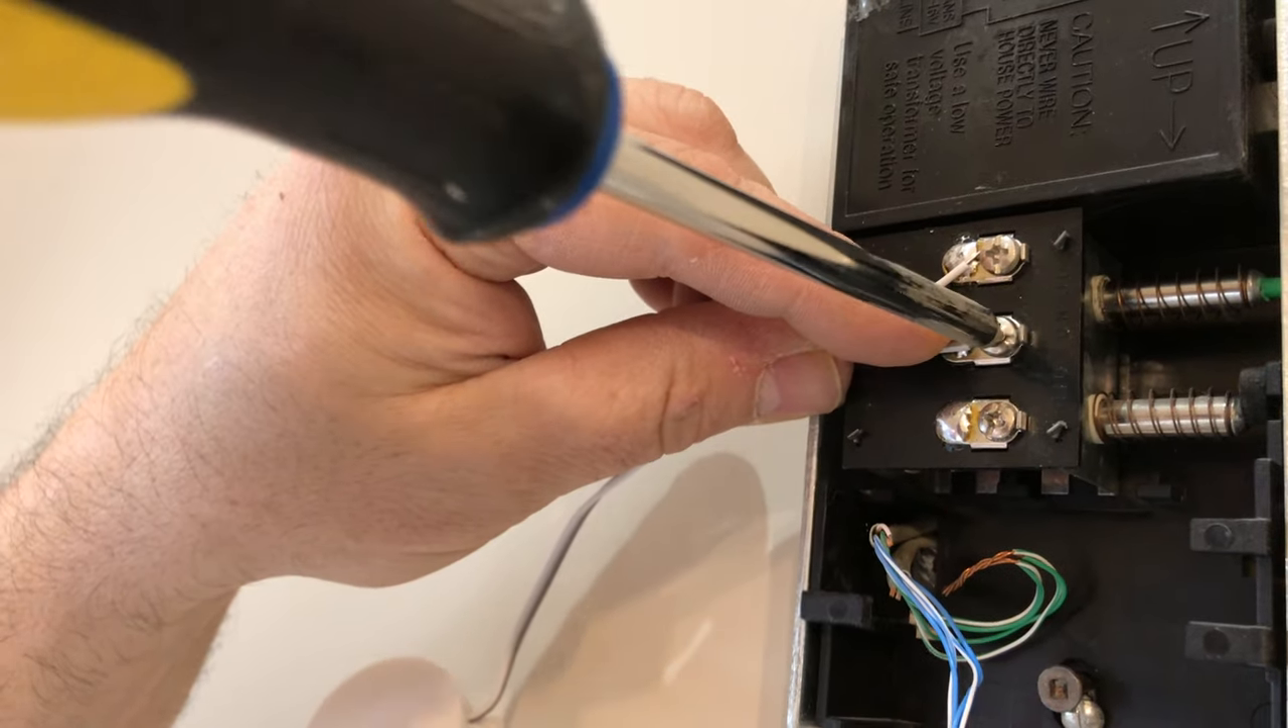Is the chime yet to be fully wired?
Yes.